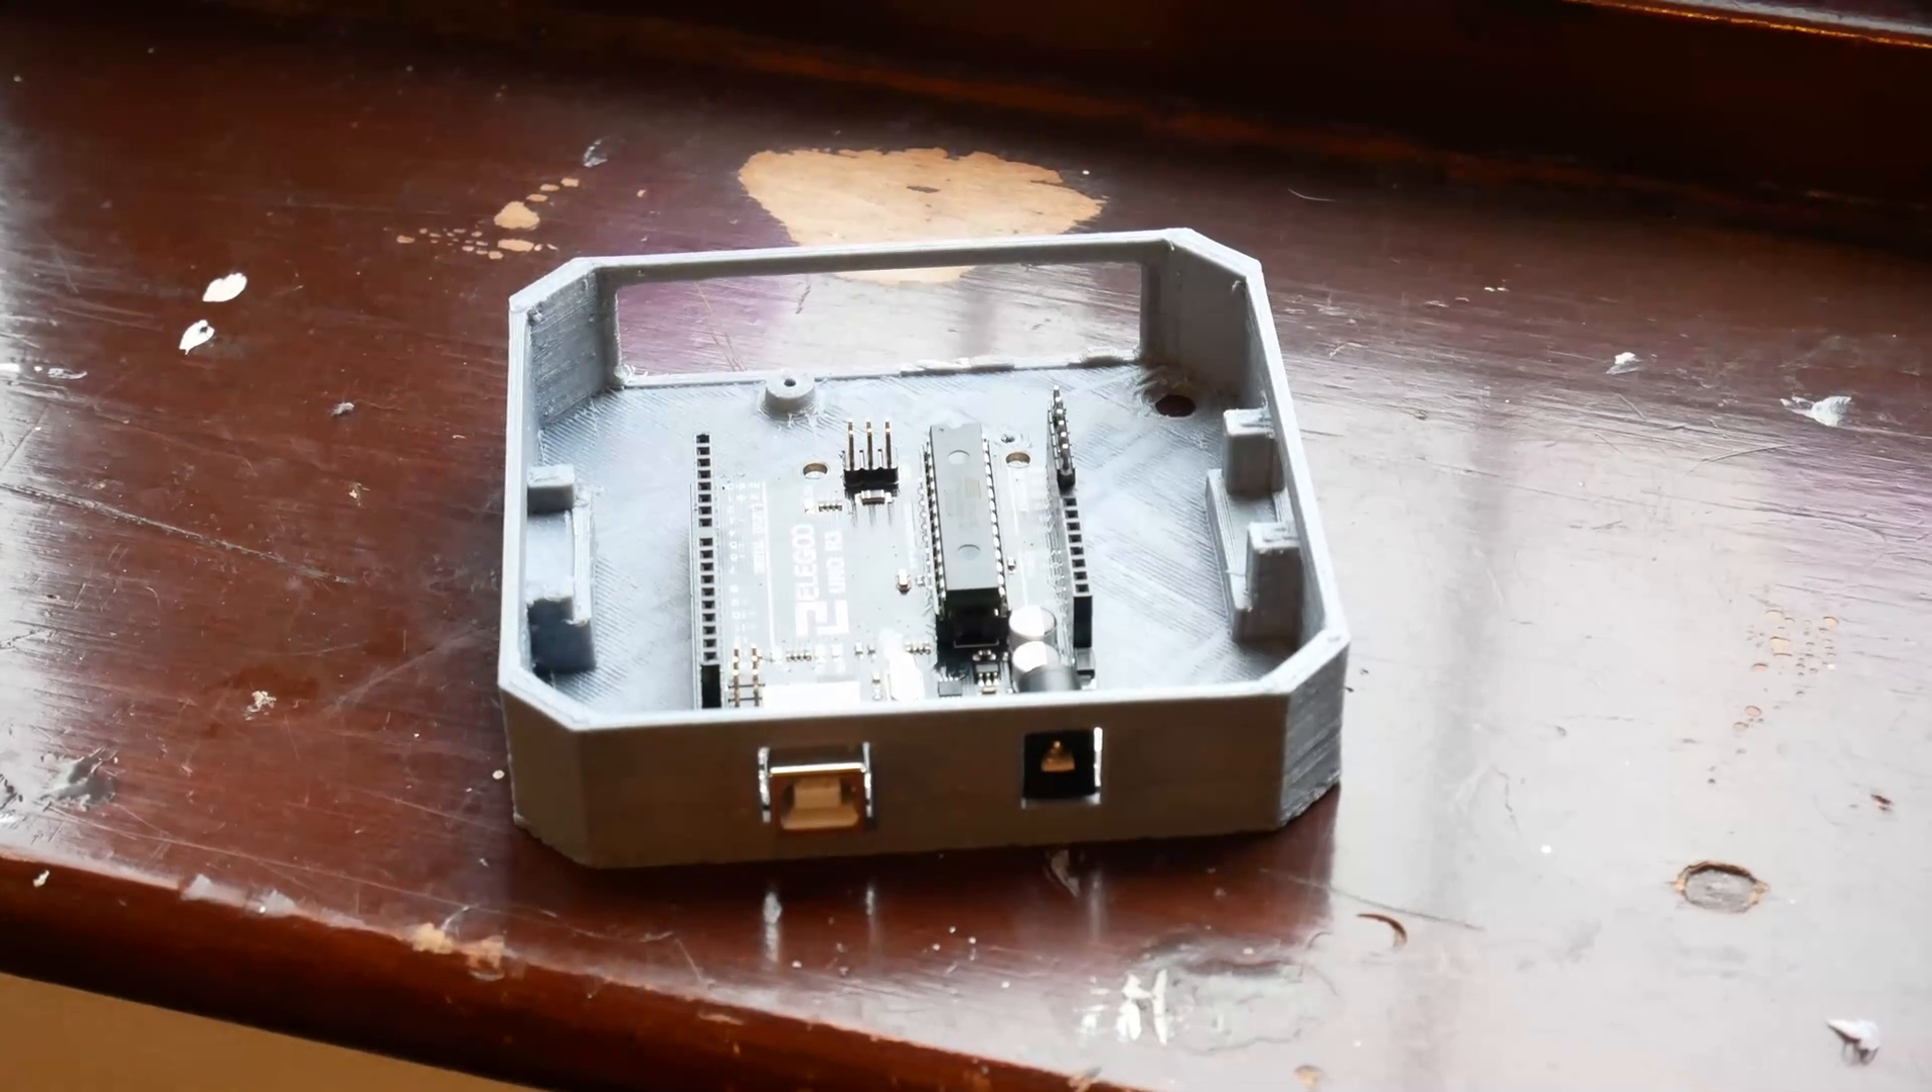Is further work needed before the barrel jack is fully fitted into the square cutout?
No.